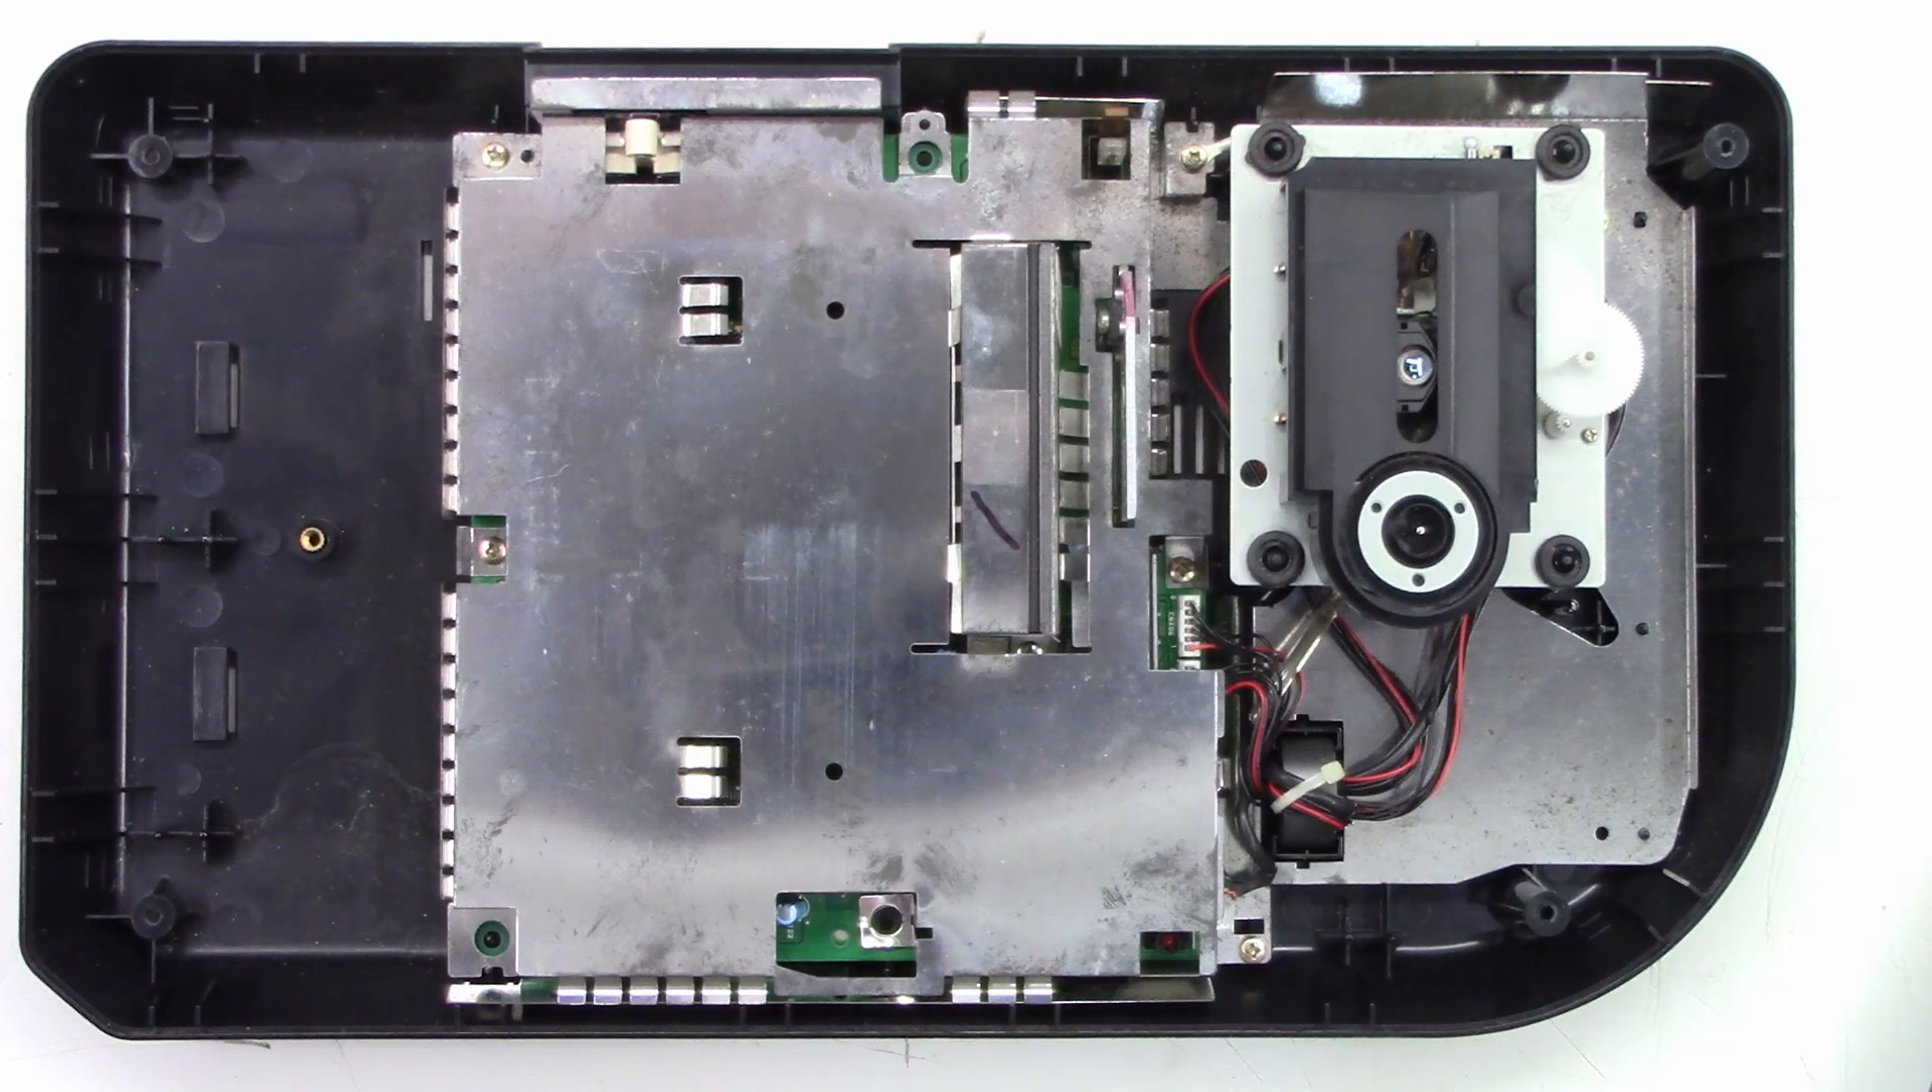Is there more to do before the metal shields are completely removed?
Yes.